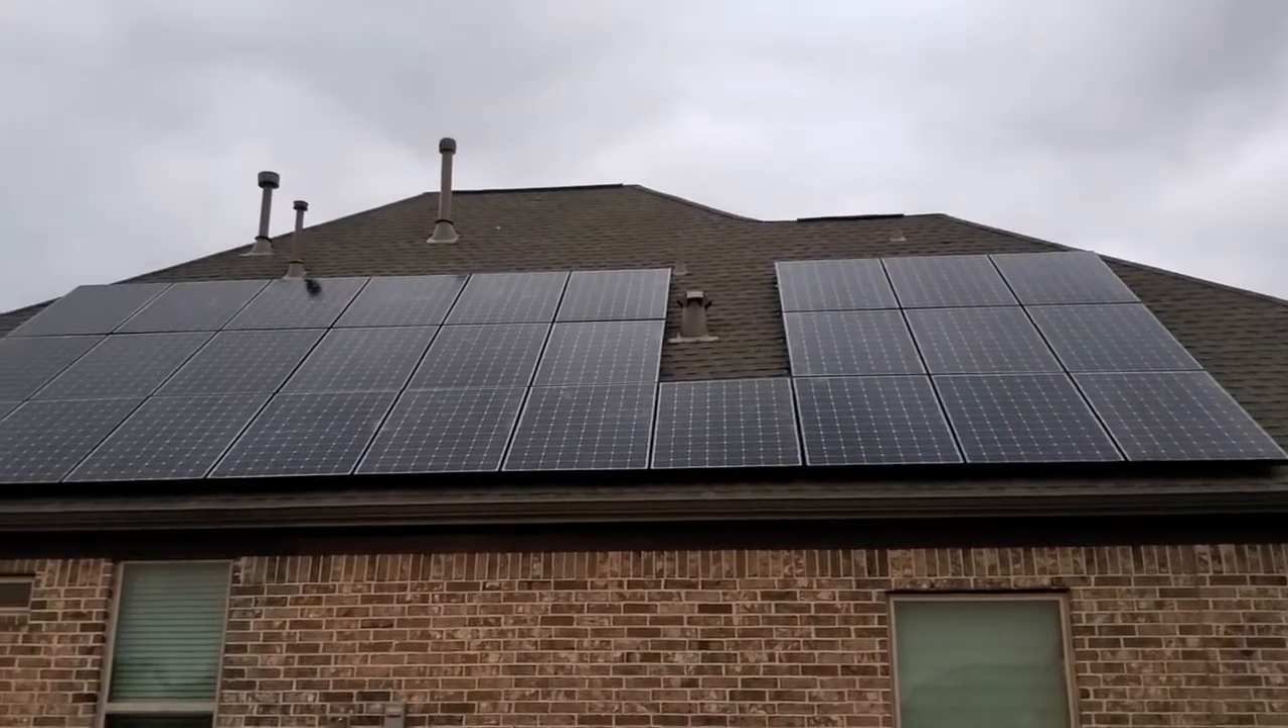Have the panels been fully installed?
Yes.